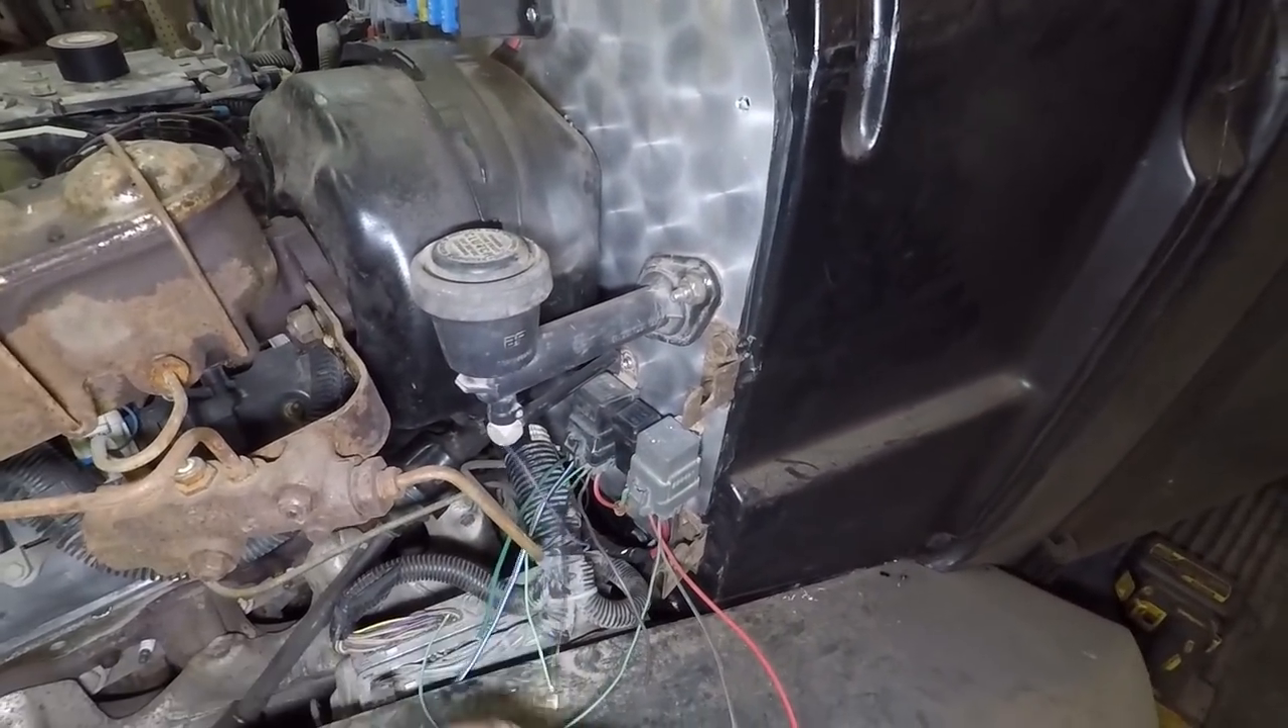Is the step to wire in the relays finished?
No.